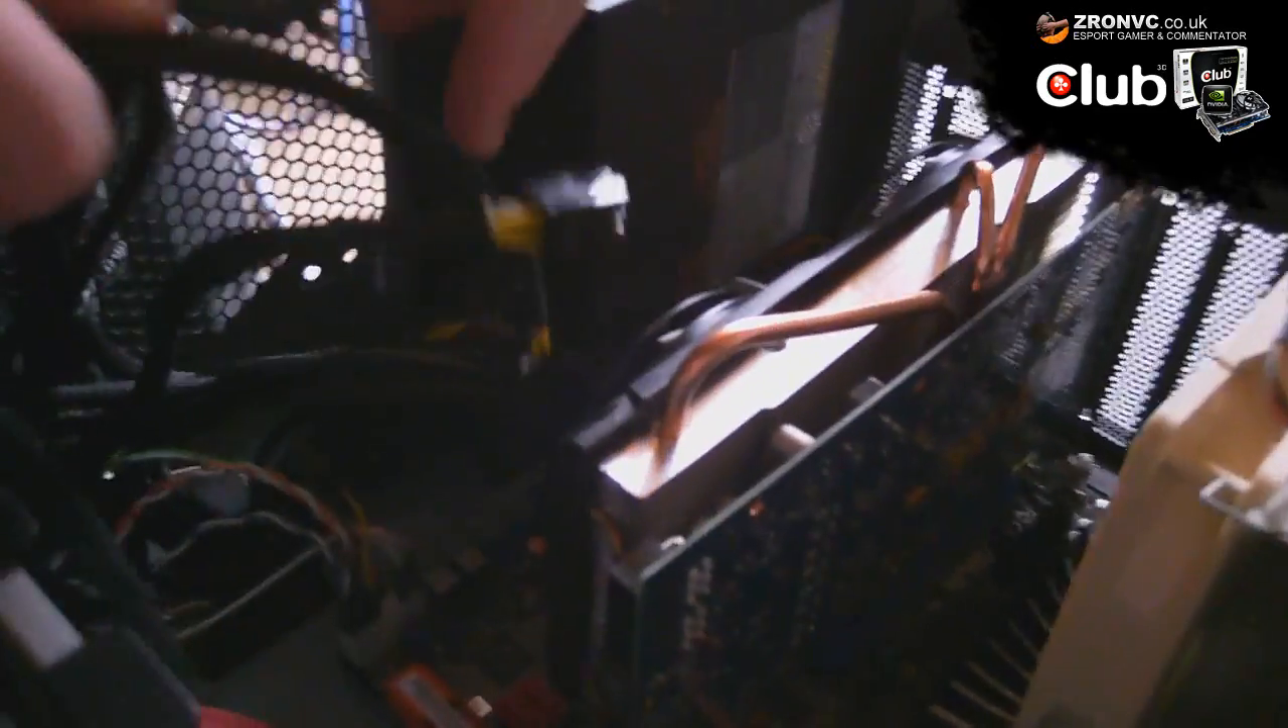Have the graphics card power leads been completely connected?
No.